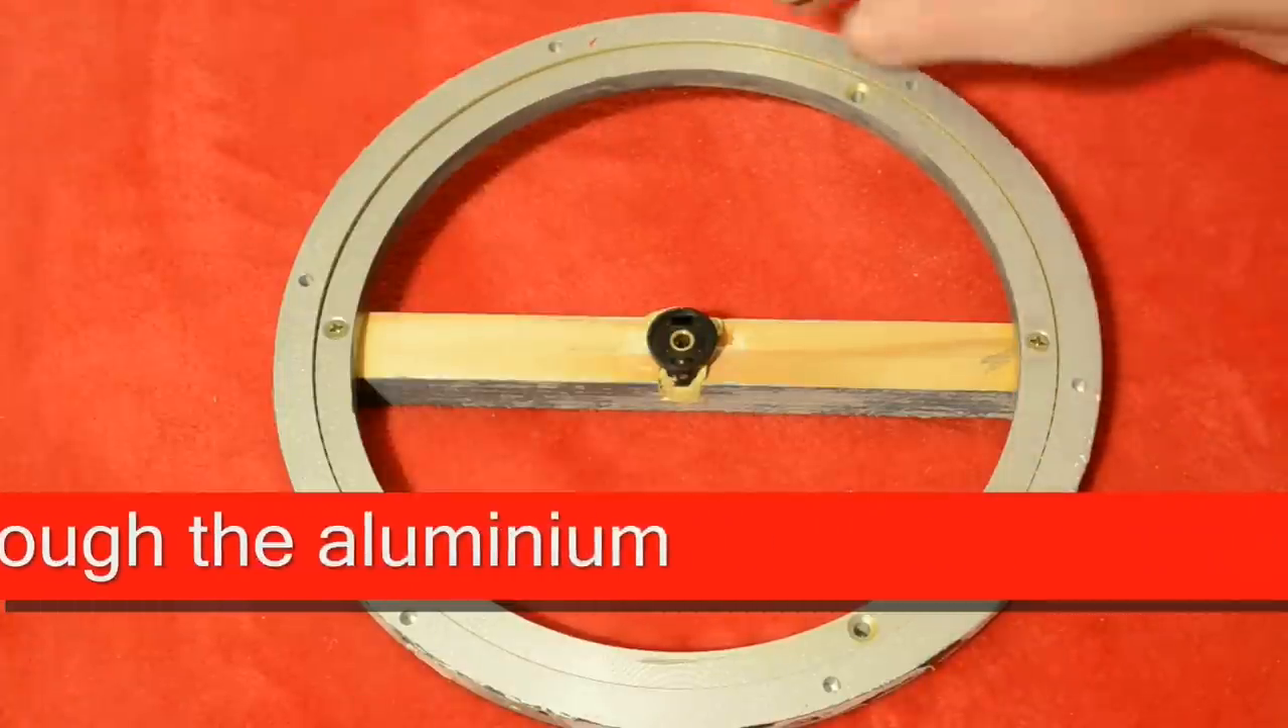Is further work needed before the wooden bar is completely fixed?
No.